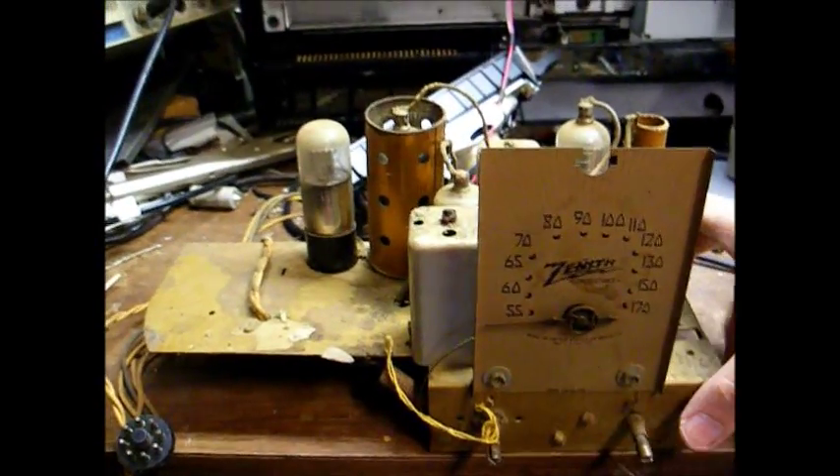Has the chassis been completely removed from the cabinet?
Yes.